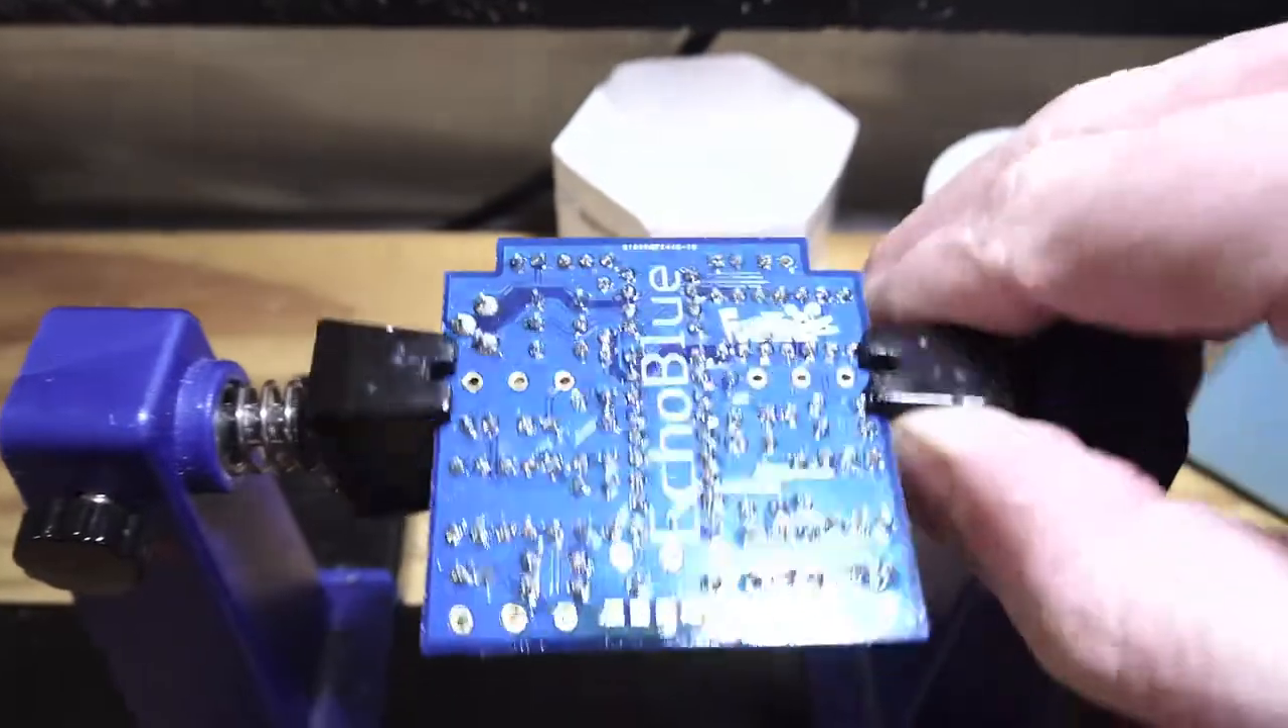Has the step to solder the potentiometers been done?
No.